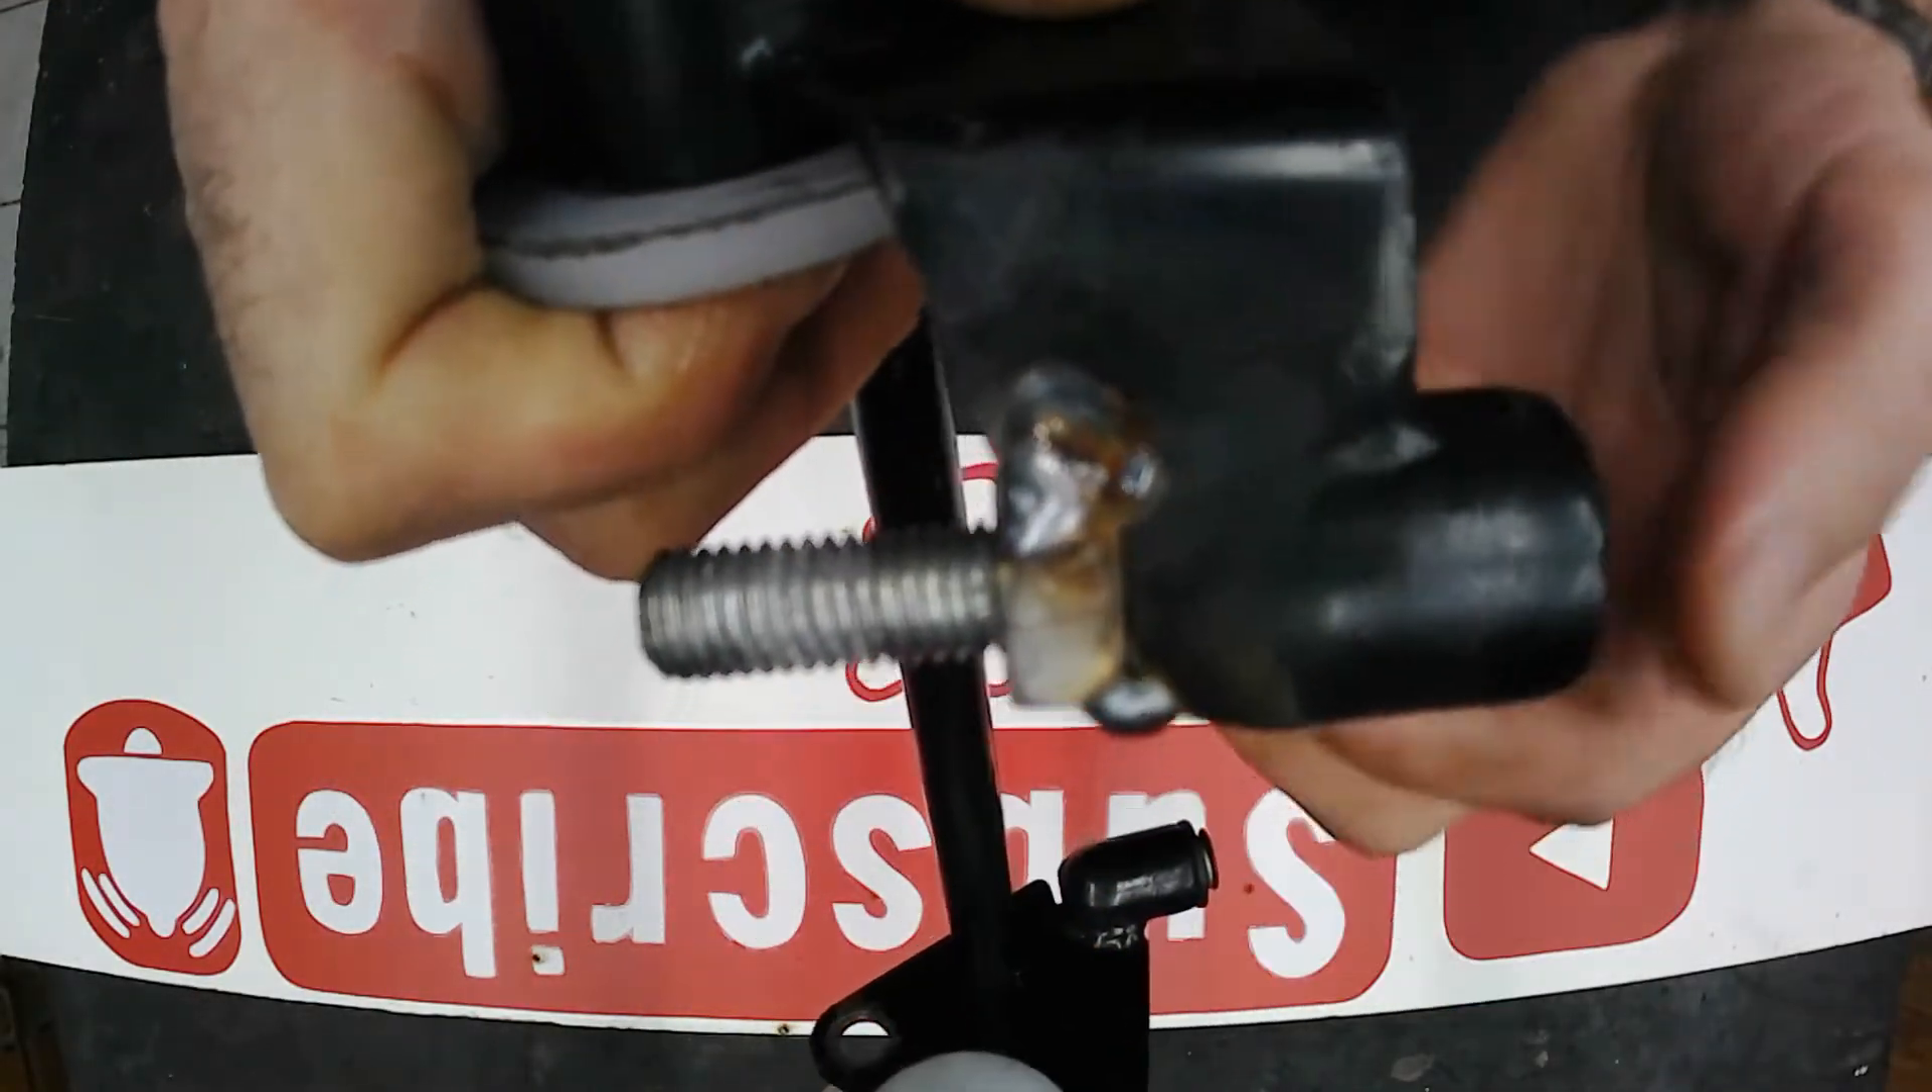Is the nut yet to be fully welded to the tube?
No.